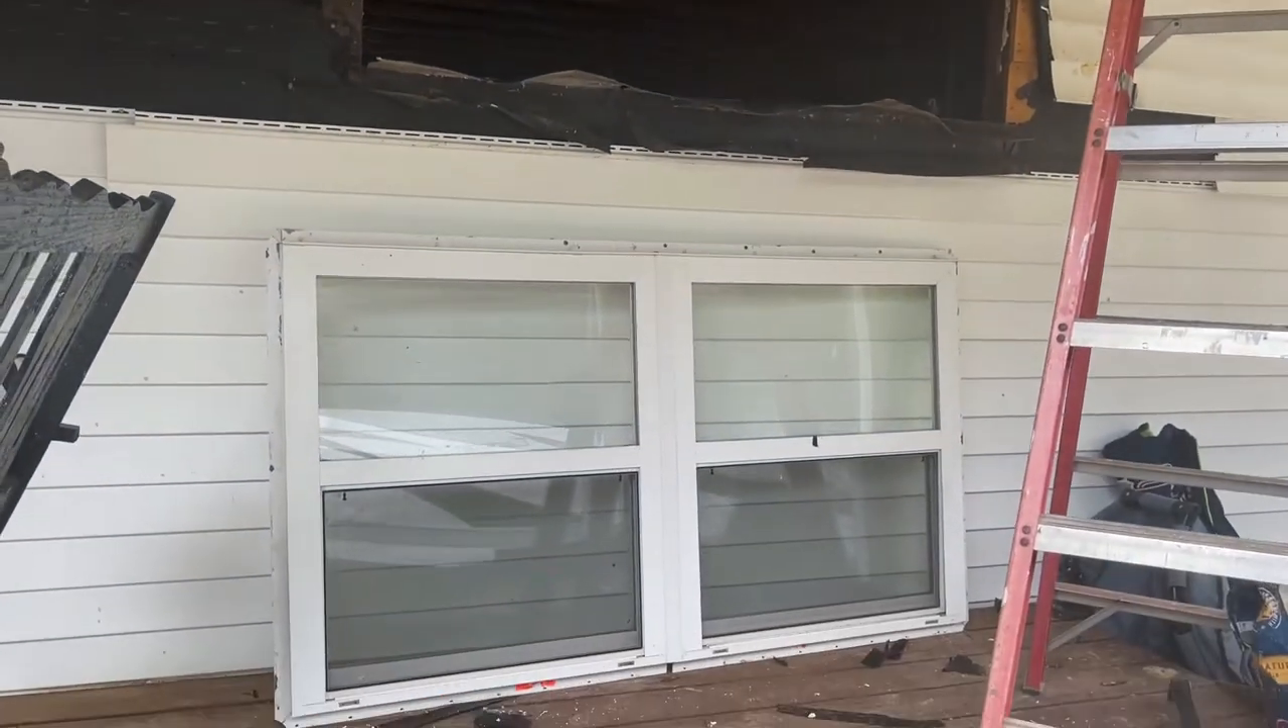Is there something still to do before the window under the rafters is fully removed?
No.